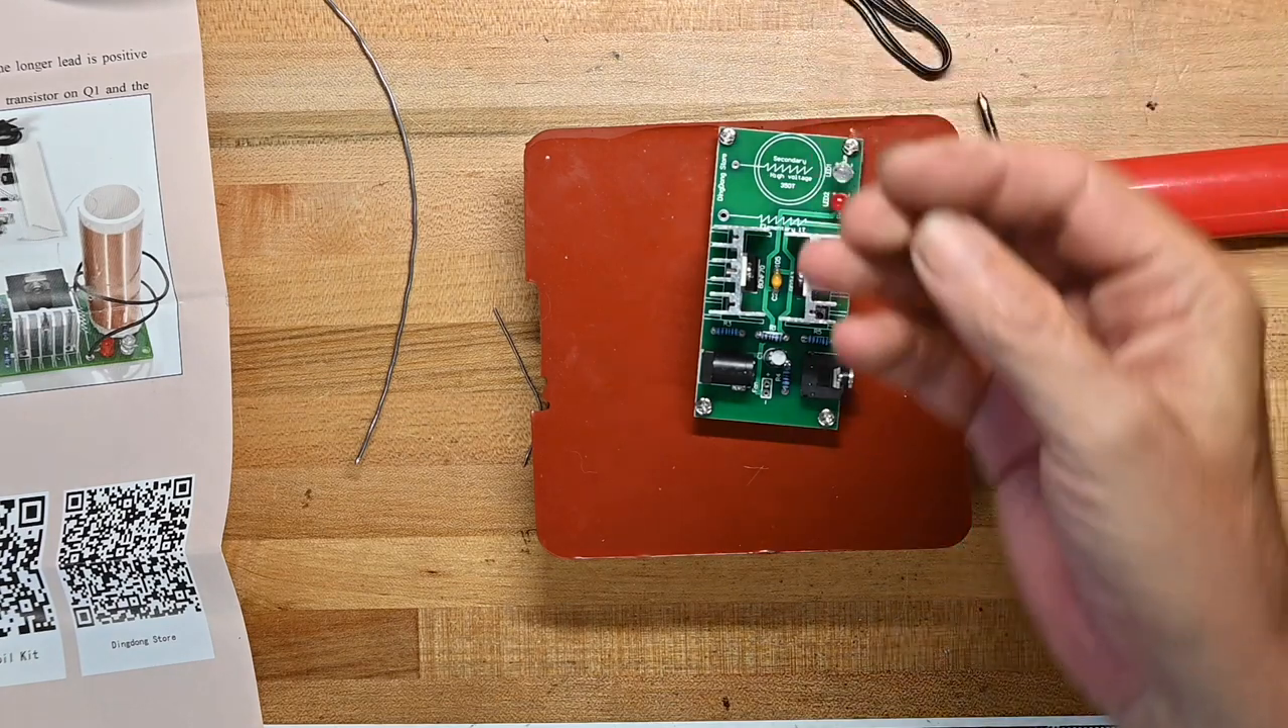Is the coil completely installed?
No.